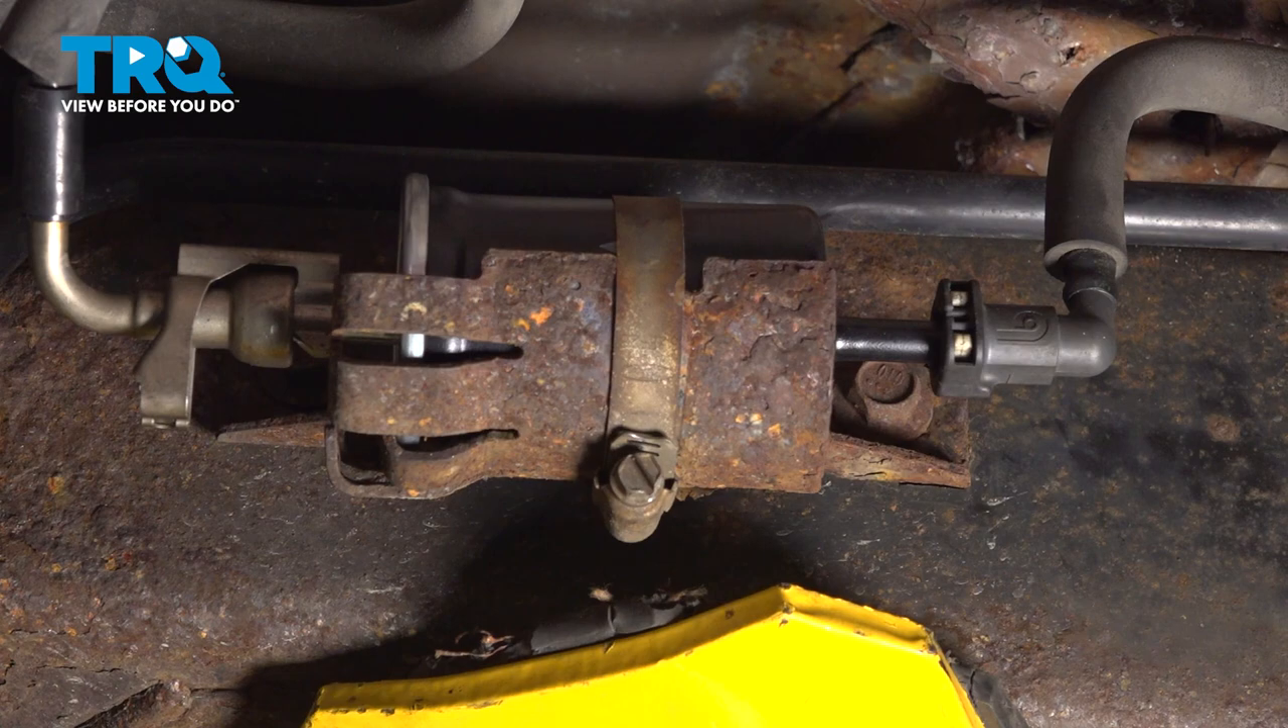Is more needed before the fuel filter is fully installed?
No.